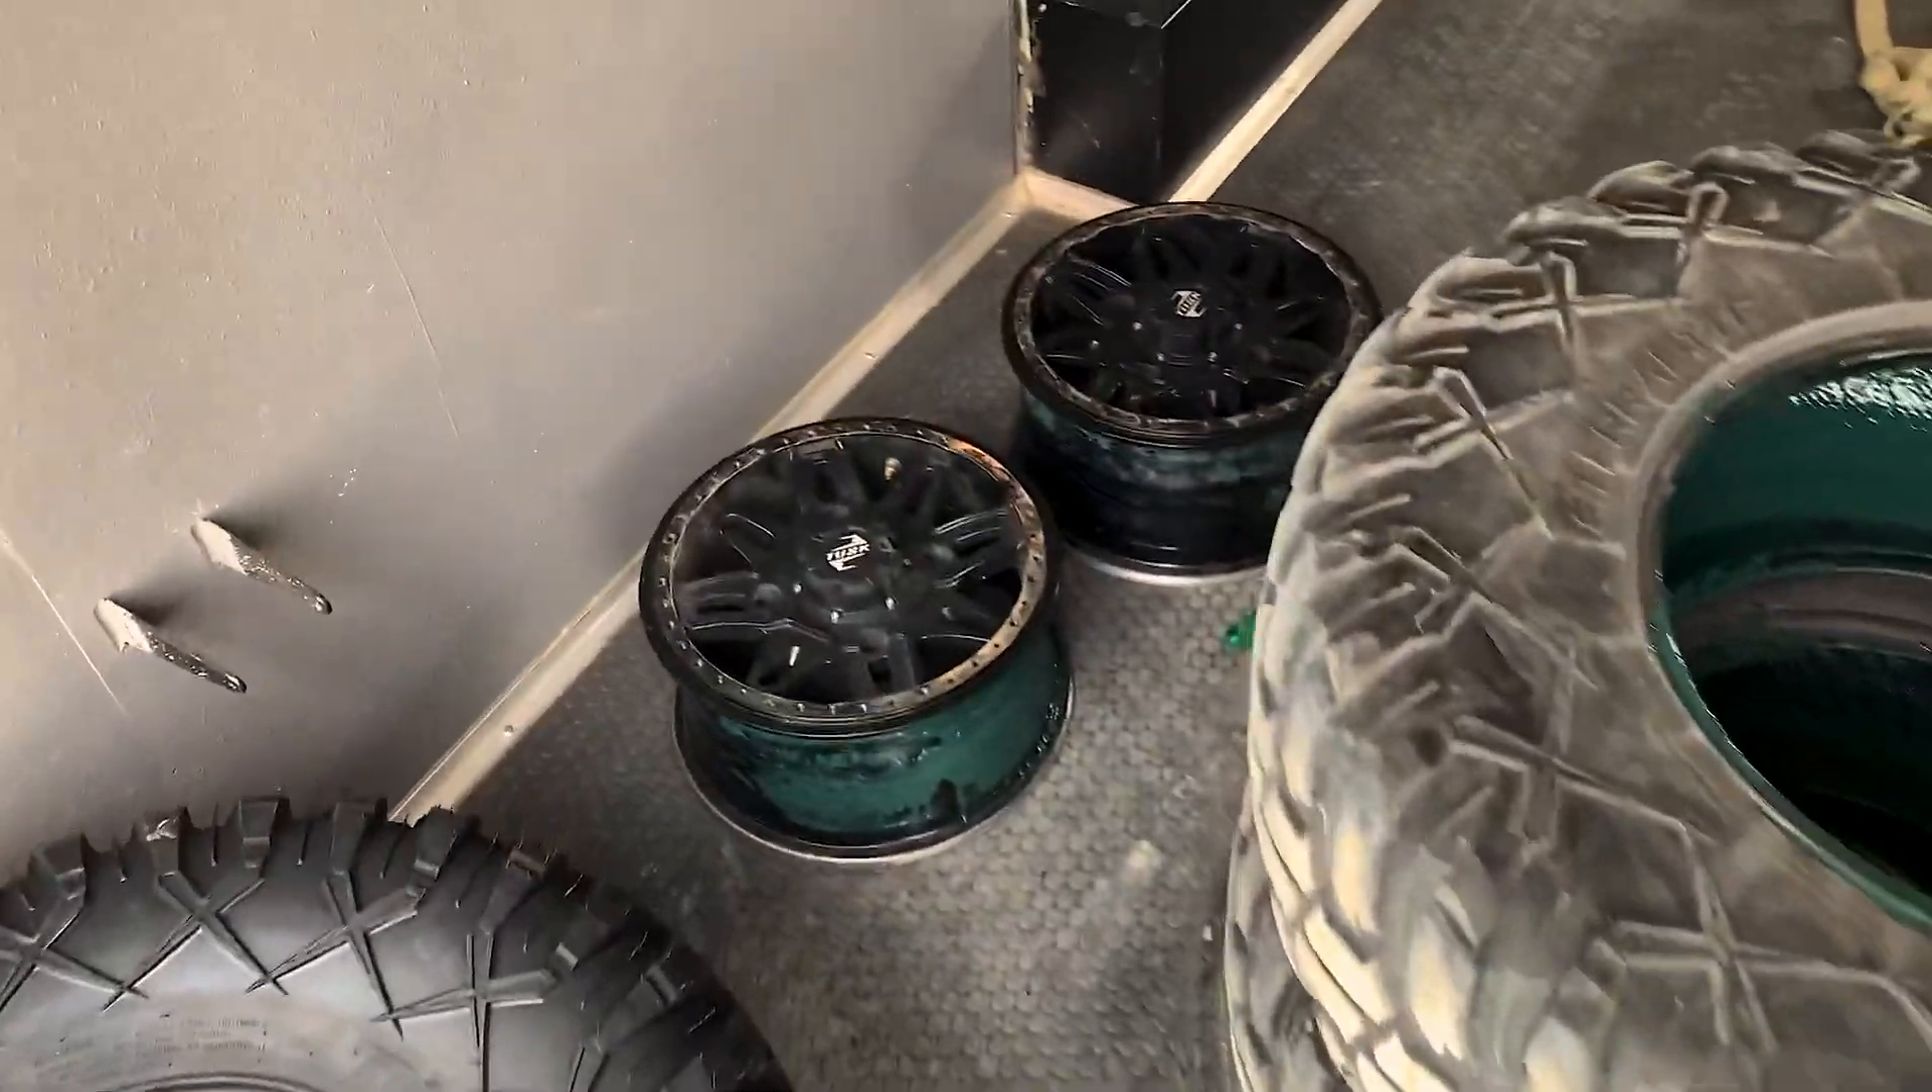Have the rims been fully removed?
Yes.